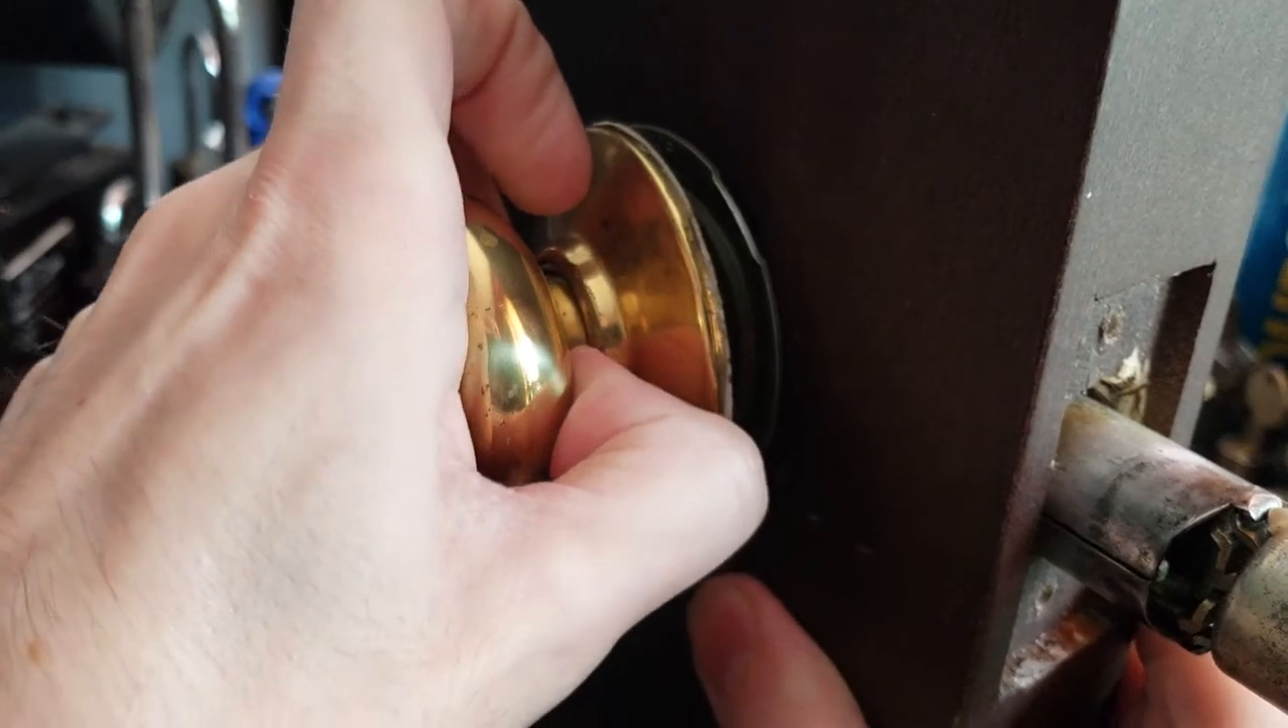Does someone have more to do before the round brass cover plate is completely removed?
Yes.